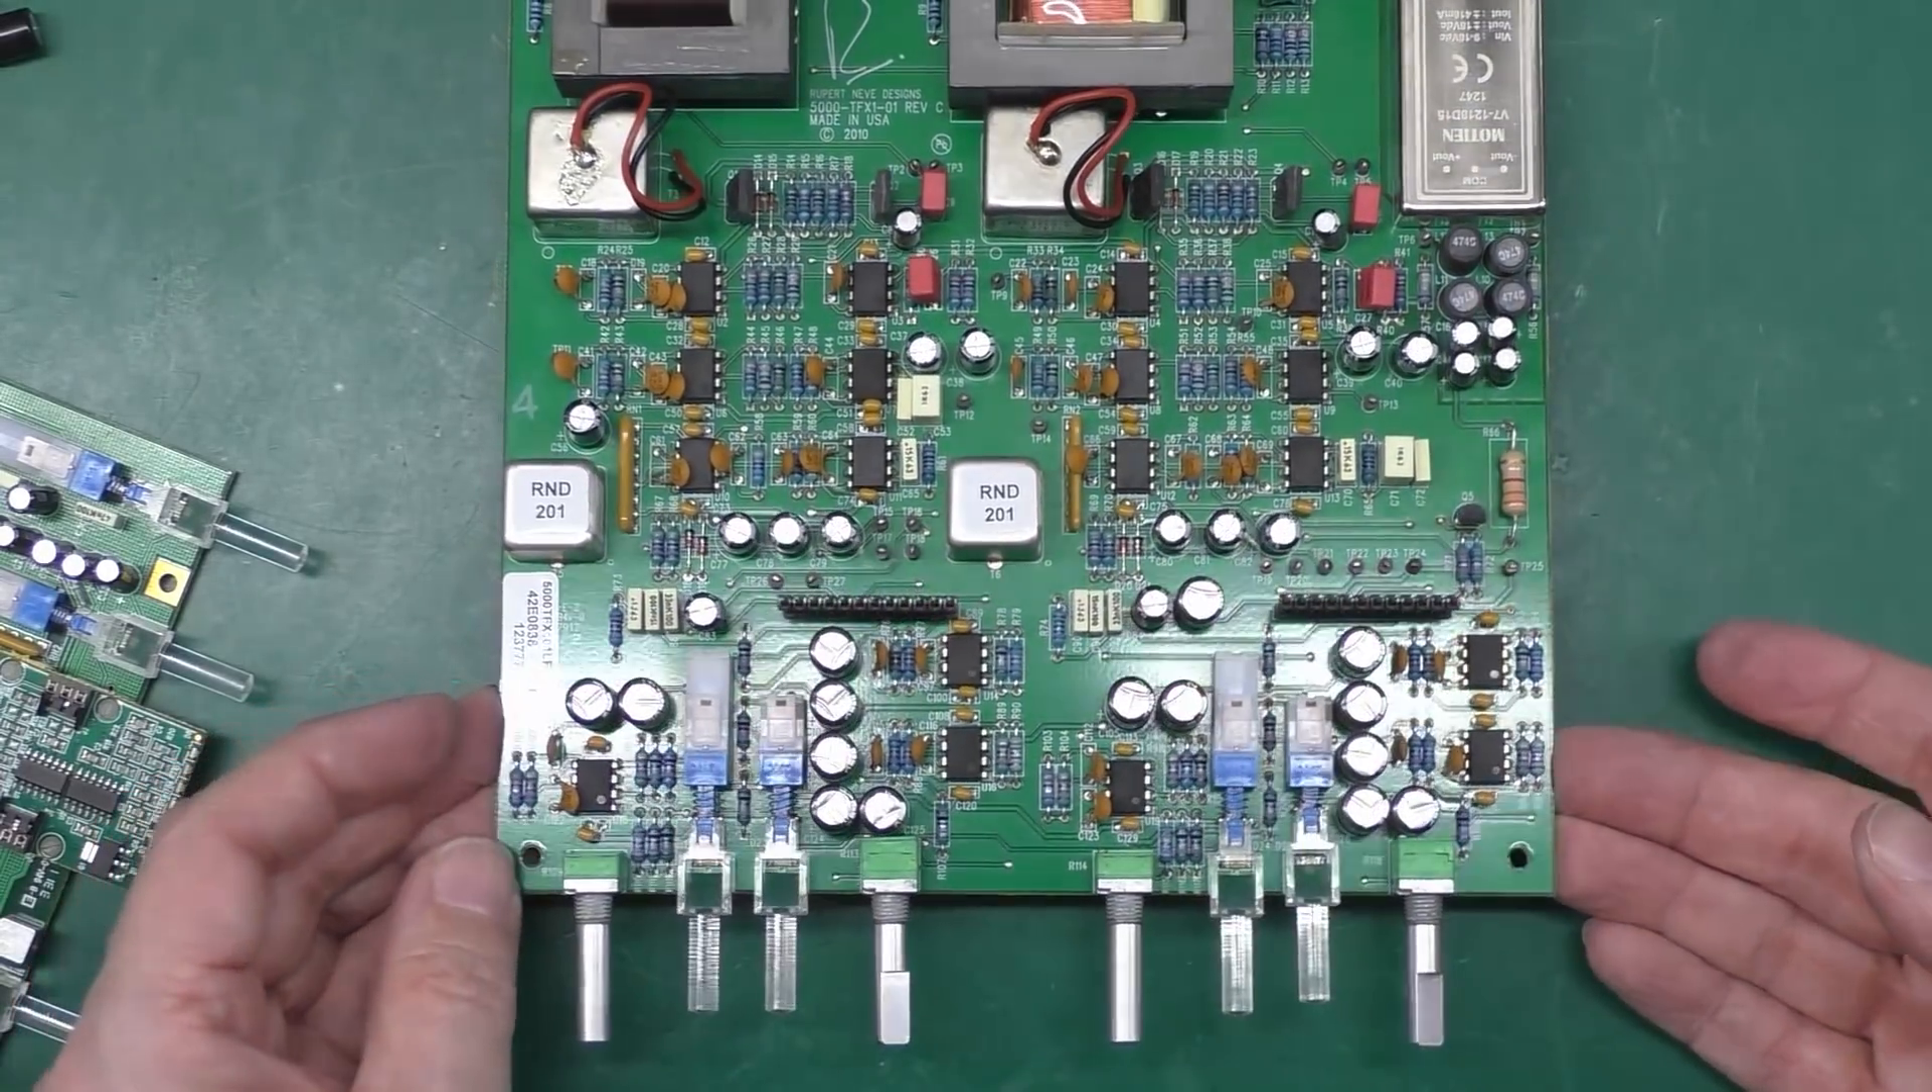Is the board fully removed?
Yes.